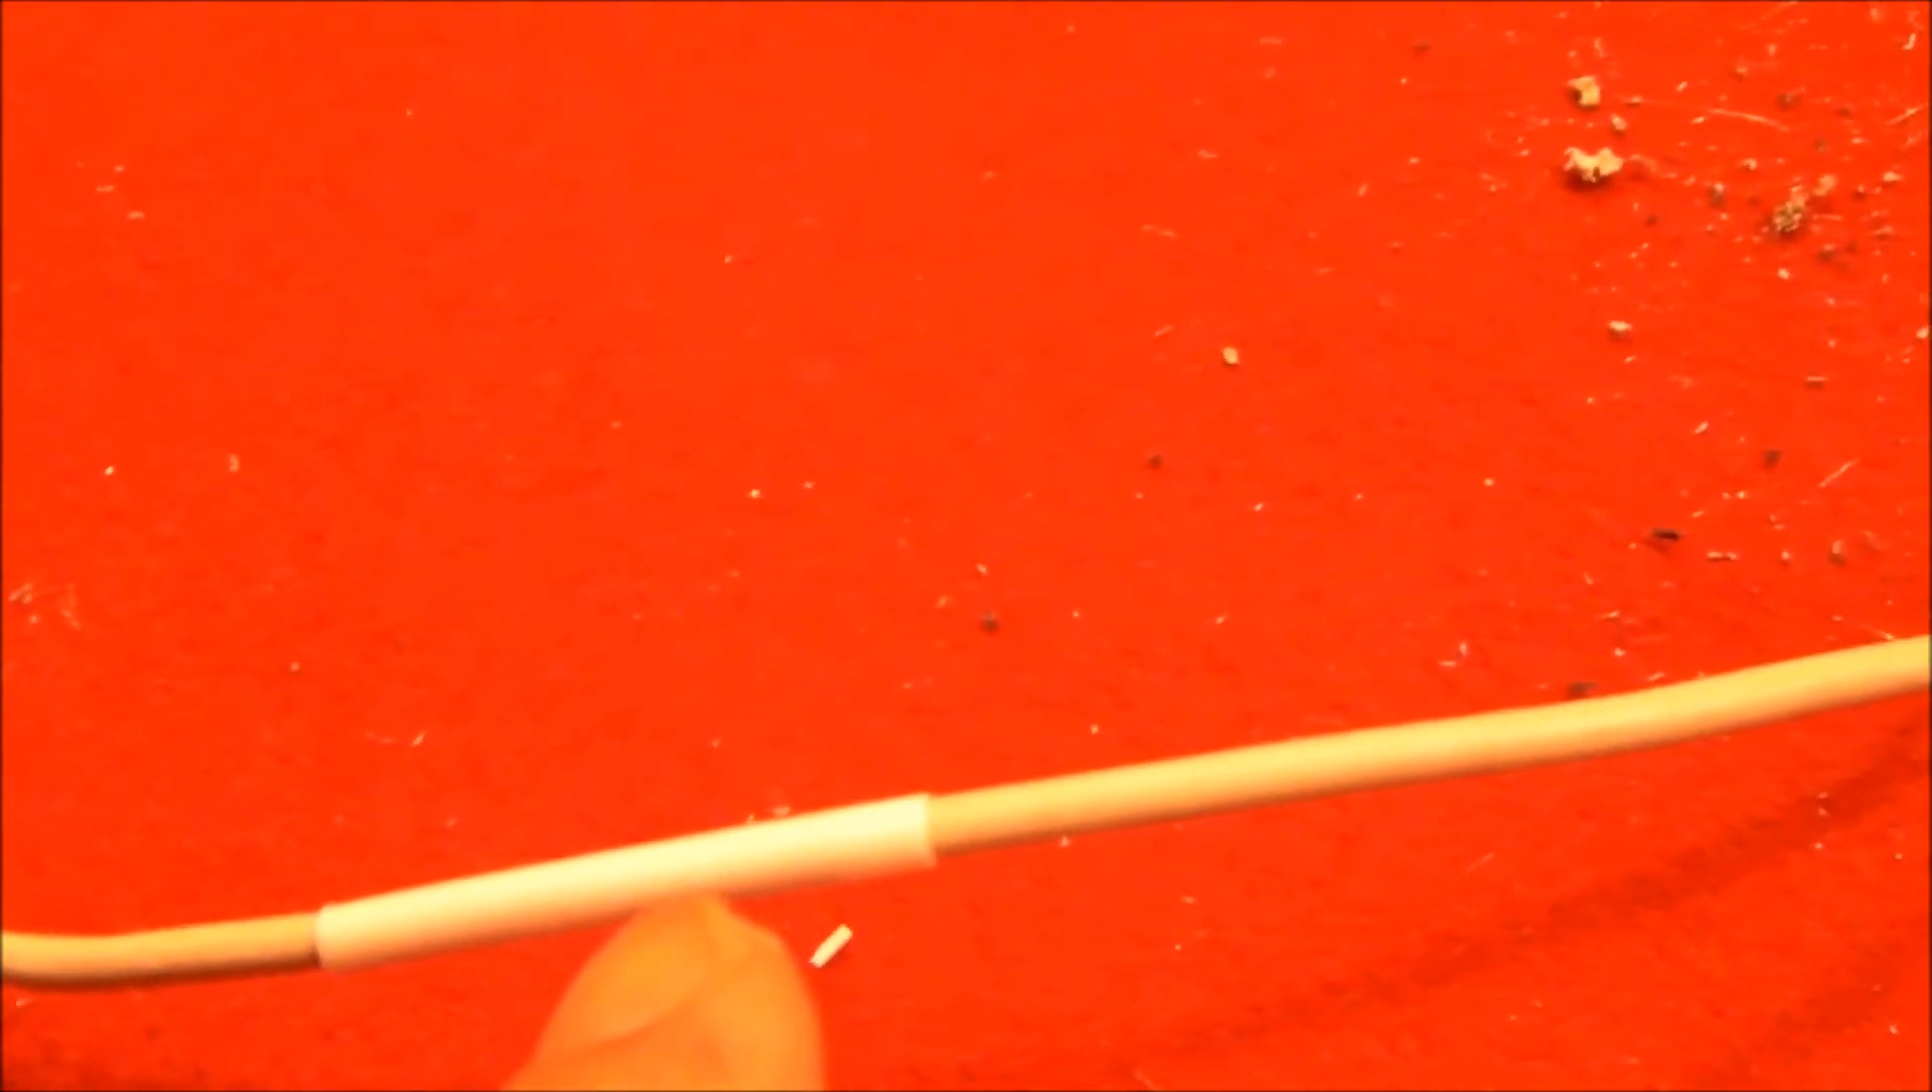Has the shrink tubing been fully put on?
Yes.